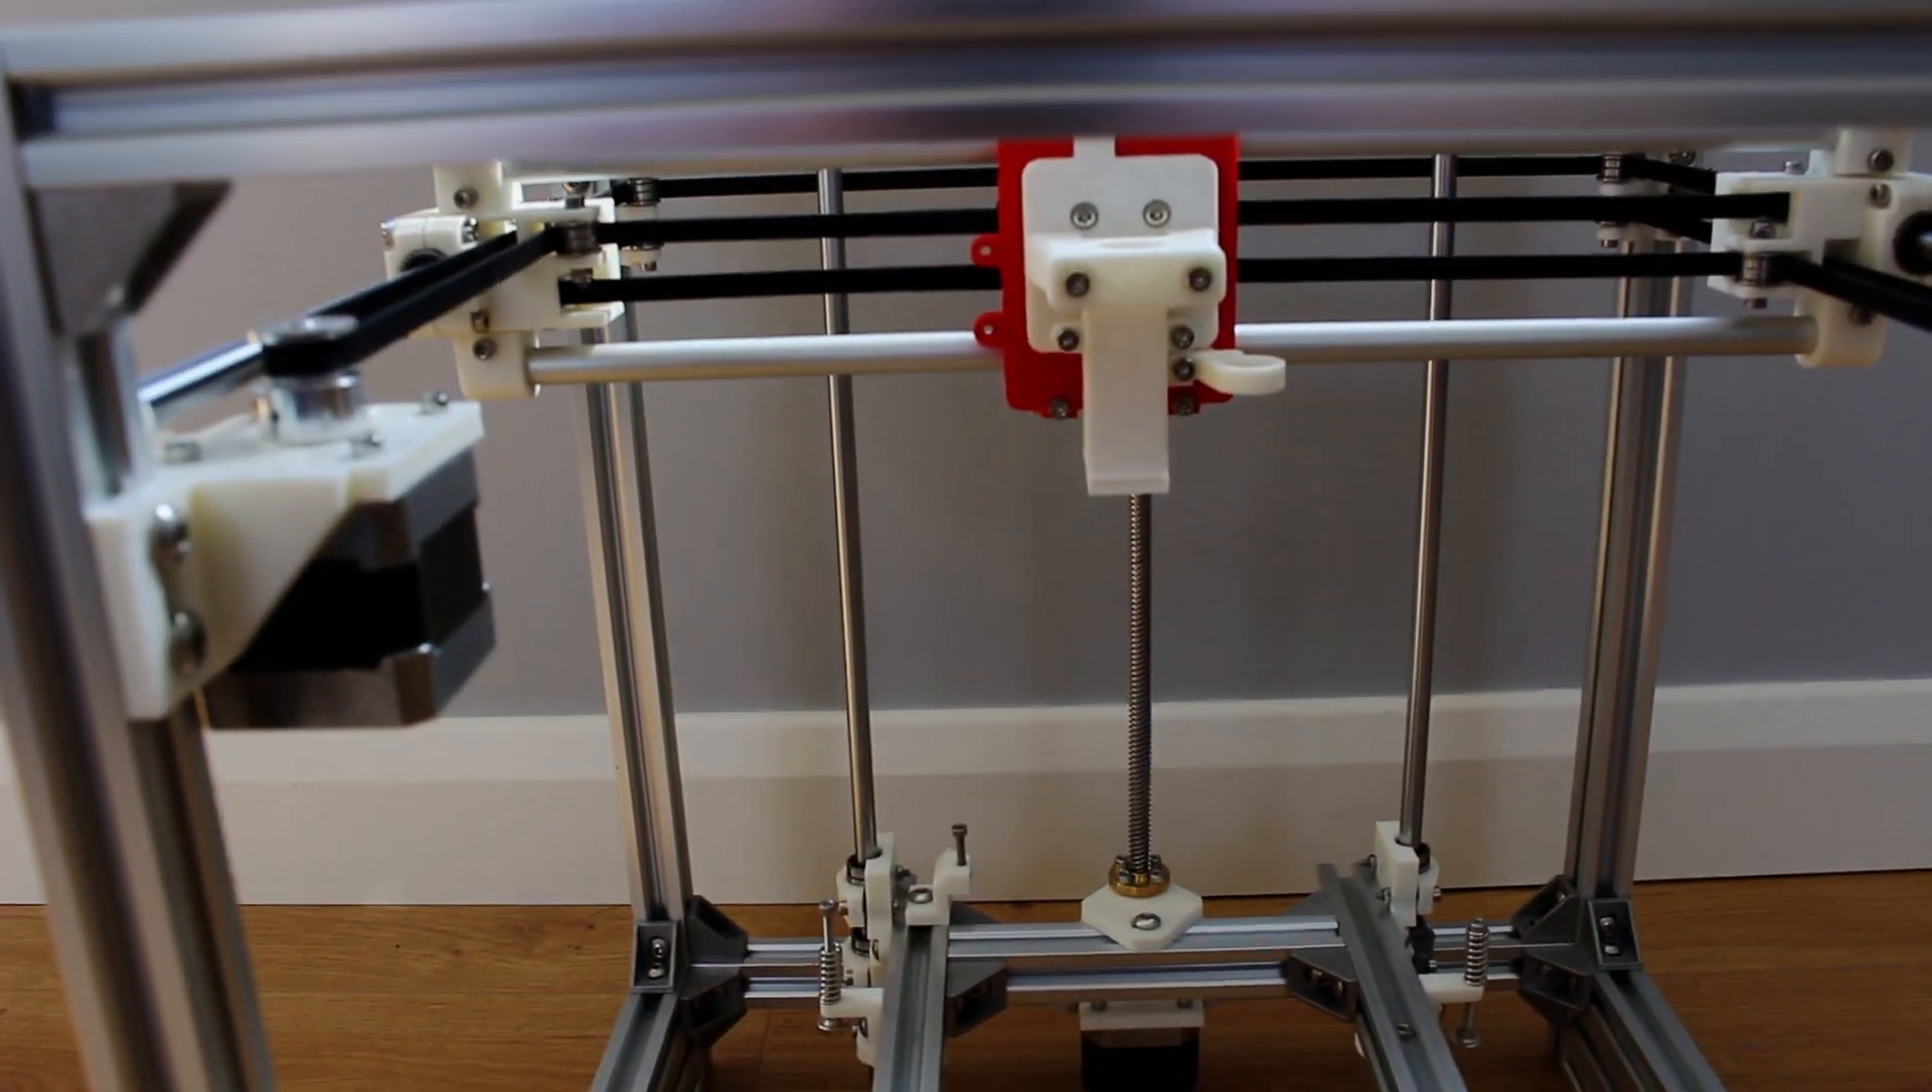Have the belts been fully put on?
Yes.